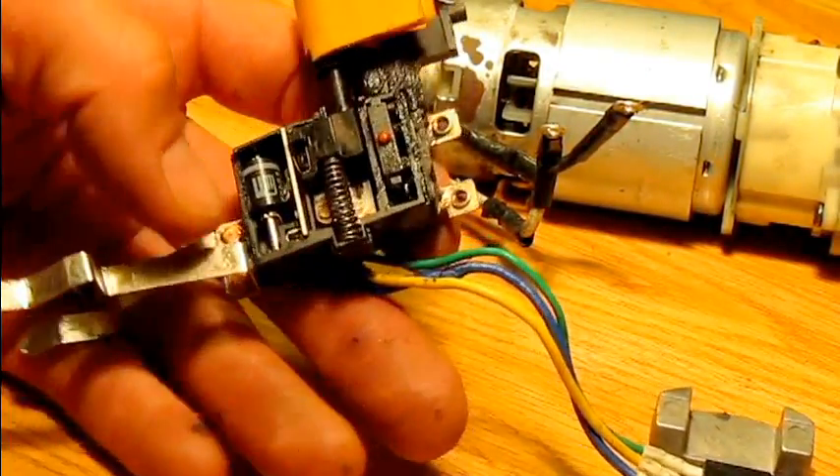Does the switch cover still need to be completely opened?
No.